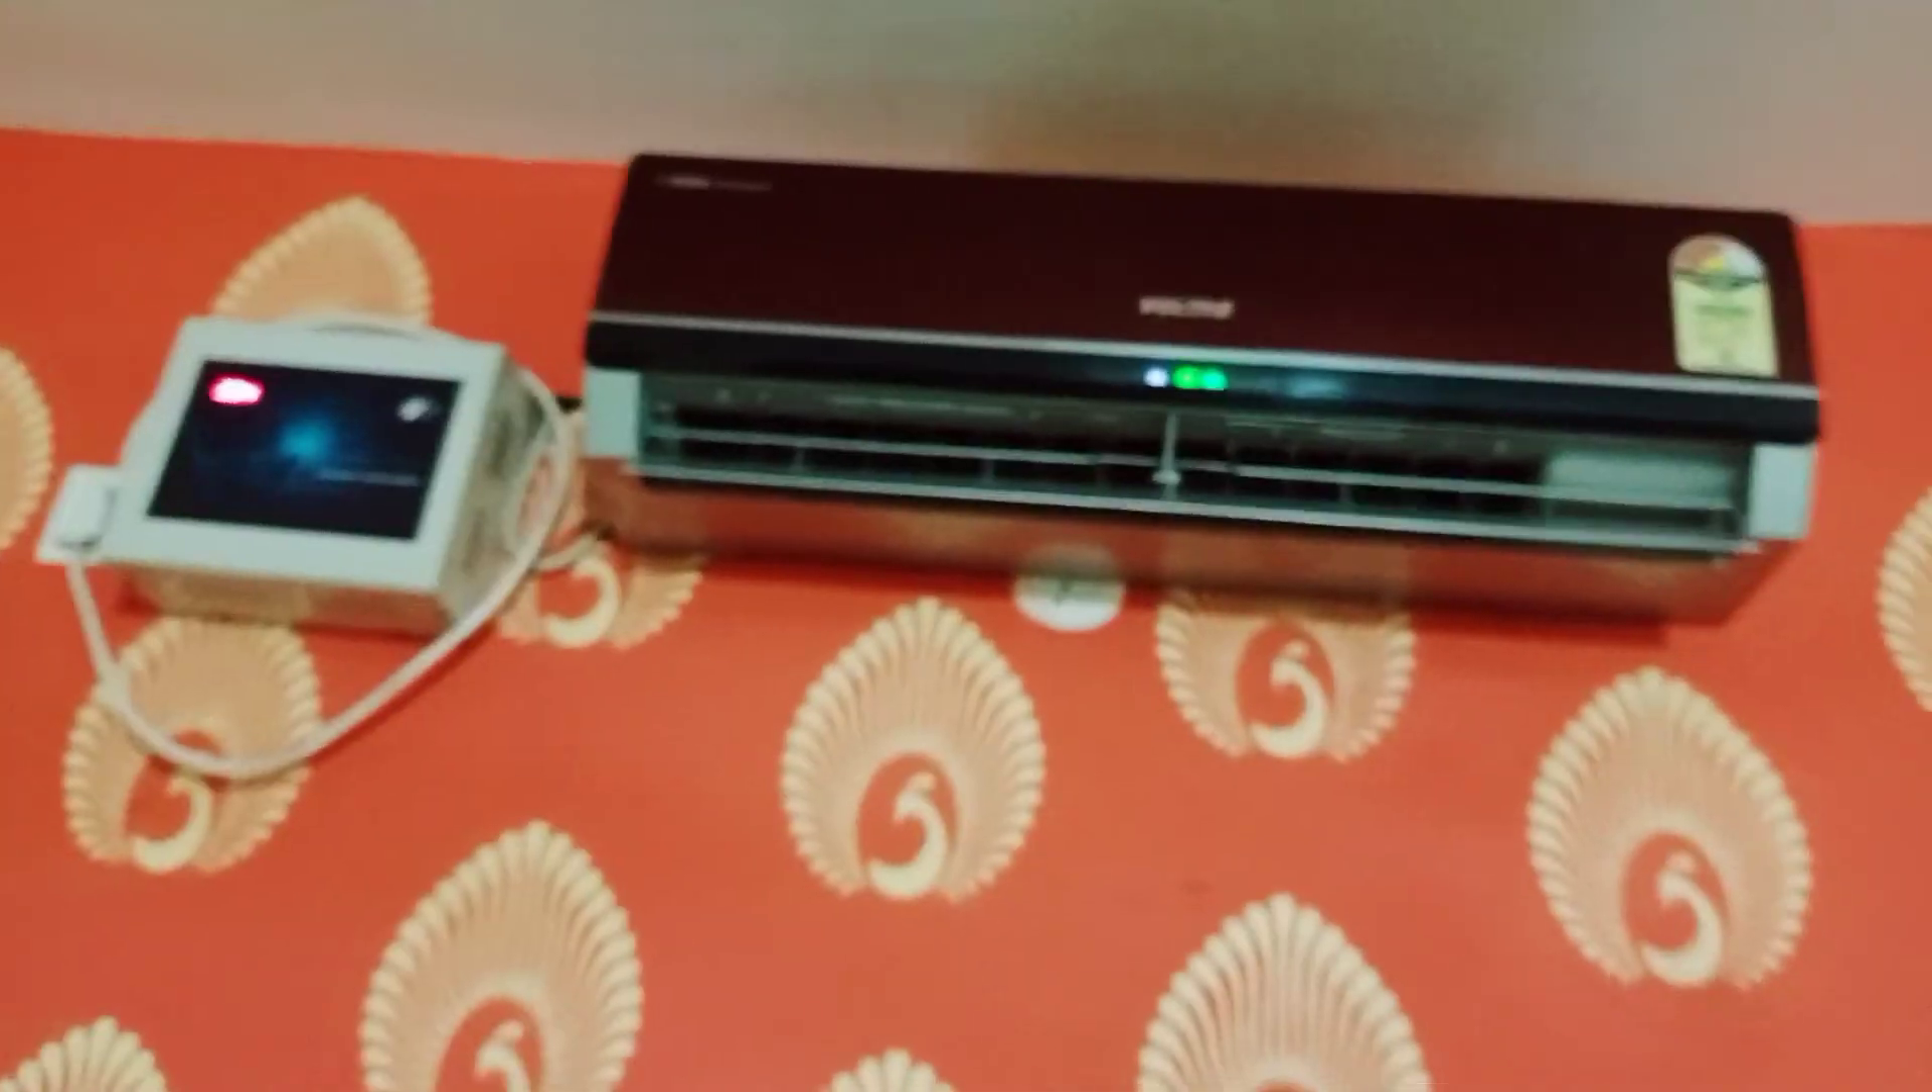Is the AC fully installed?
Yes.